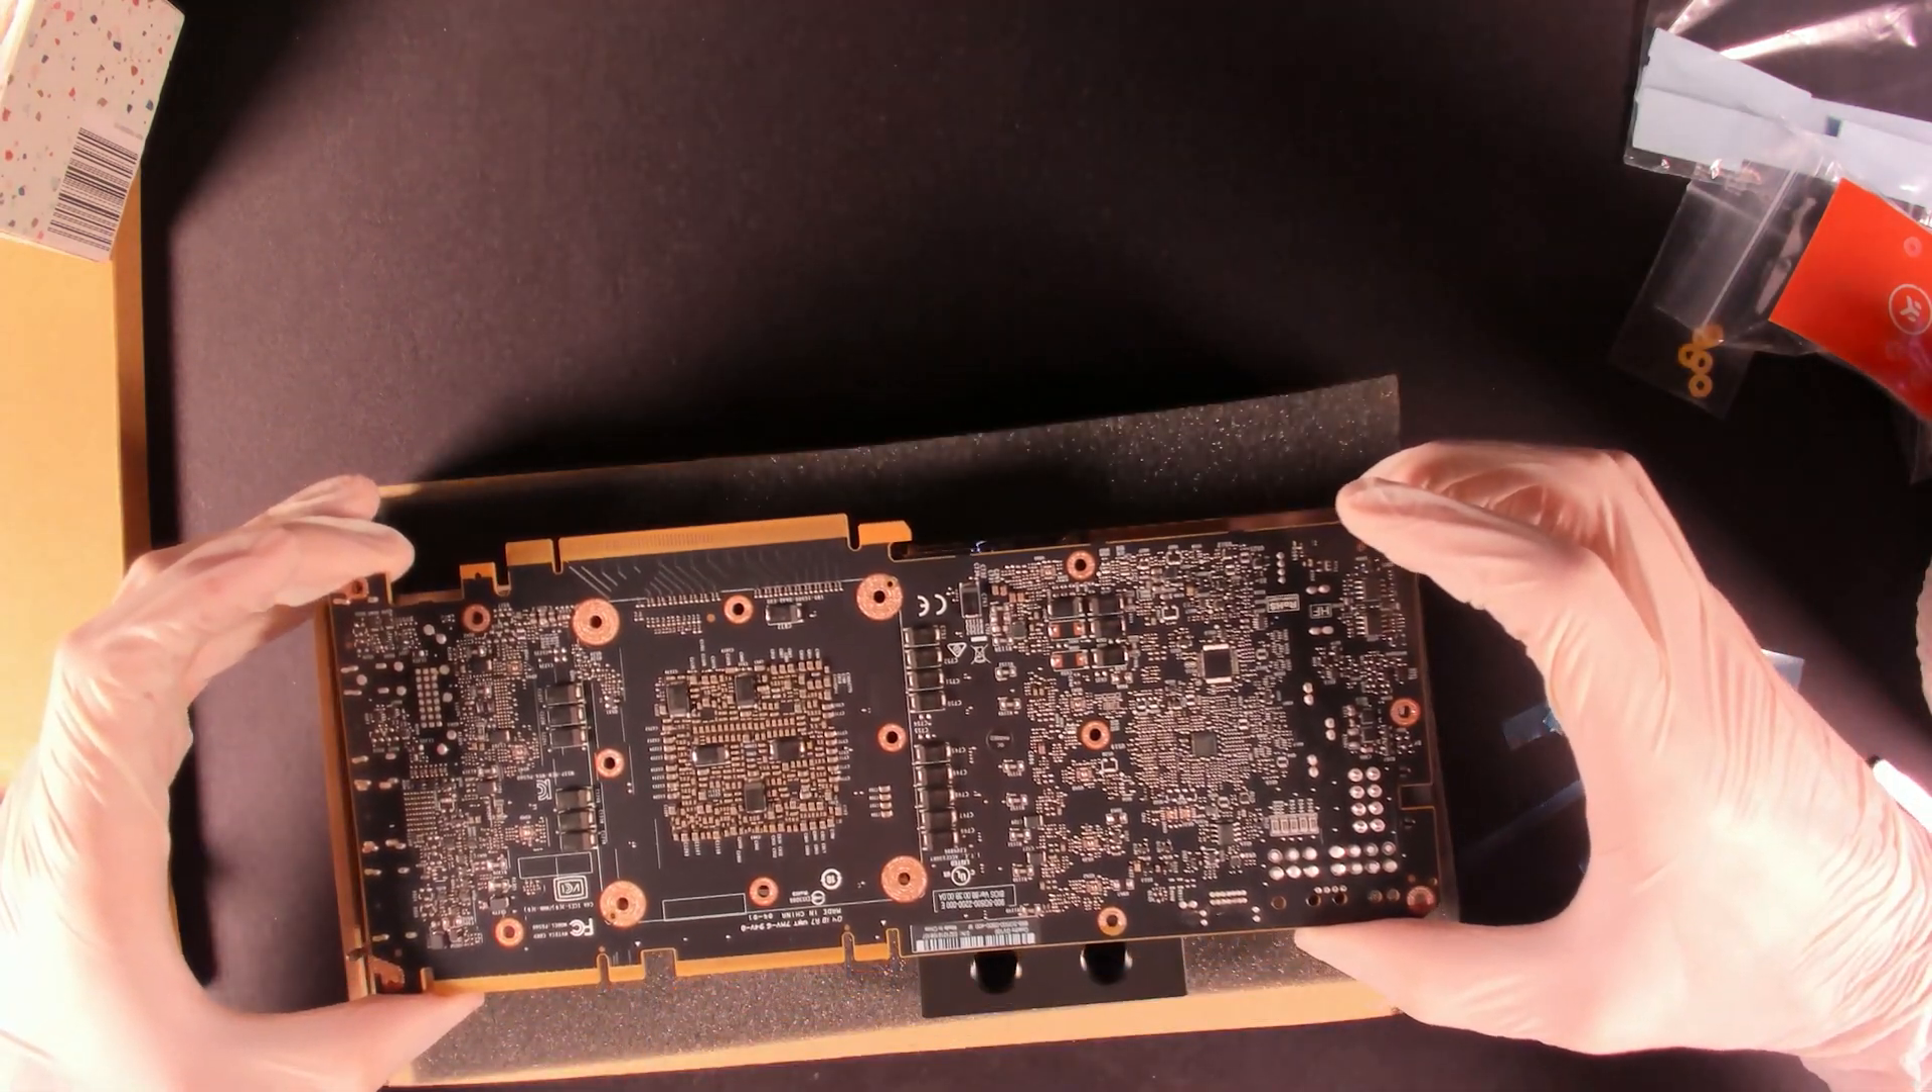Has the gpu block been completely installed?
No.